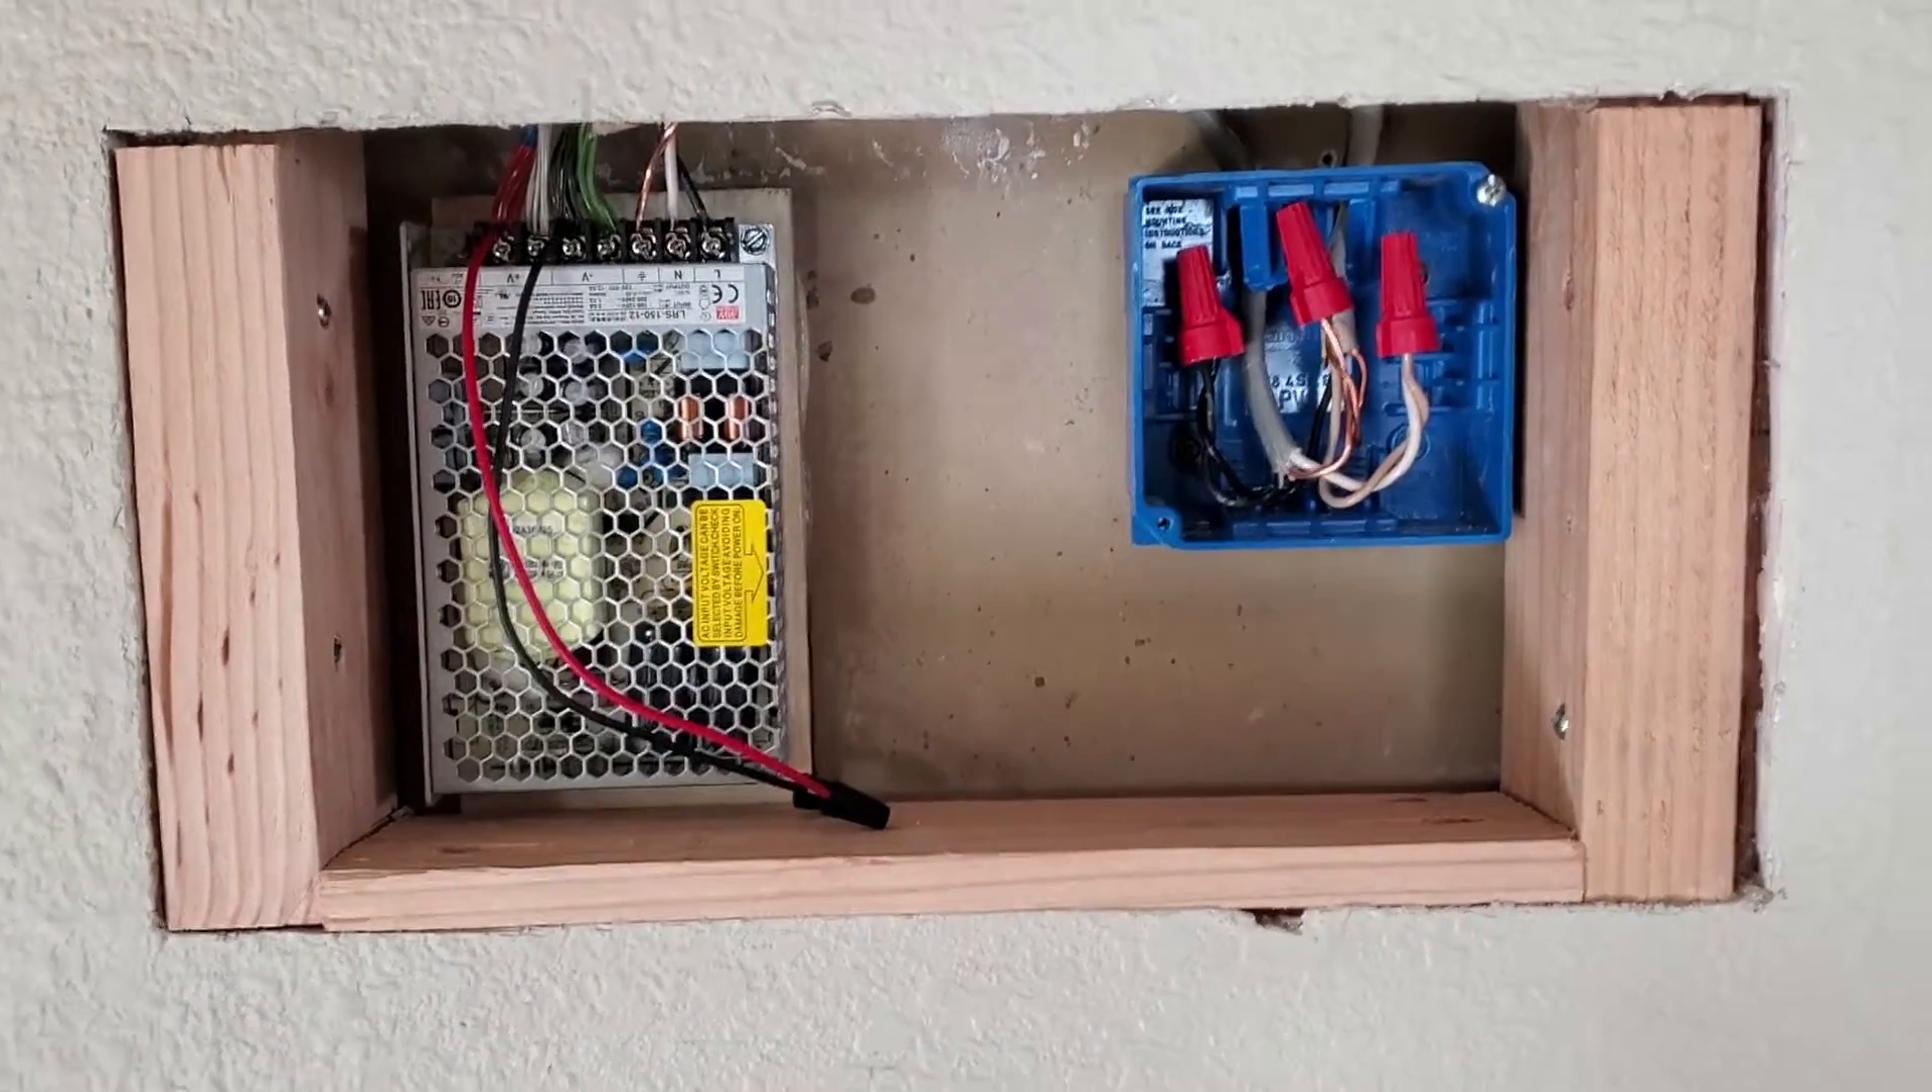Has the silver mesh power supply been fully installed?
Yes.